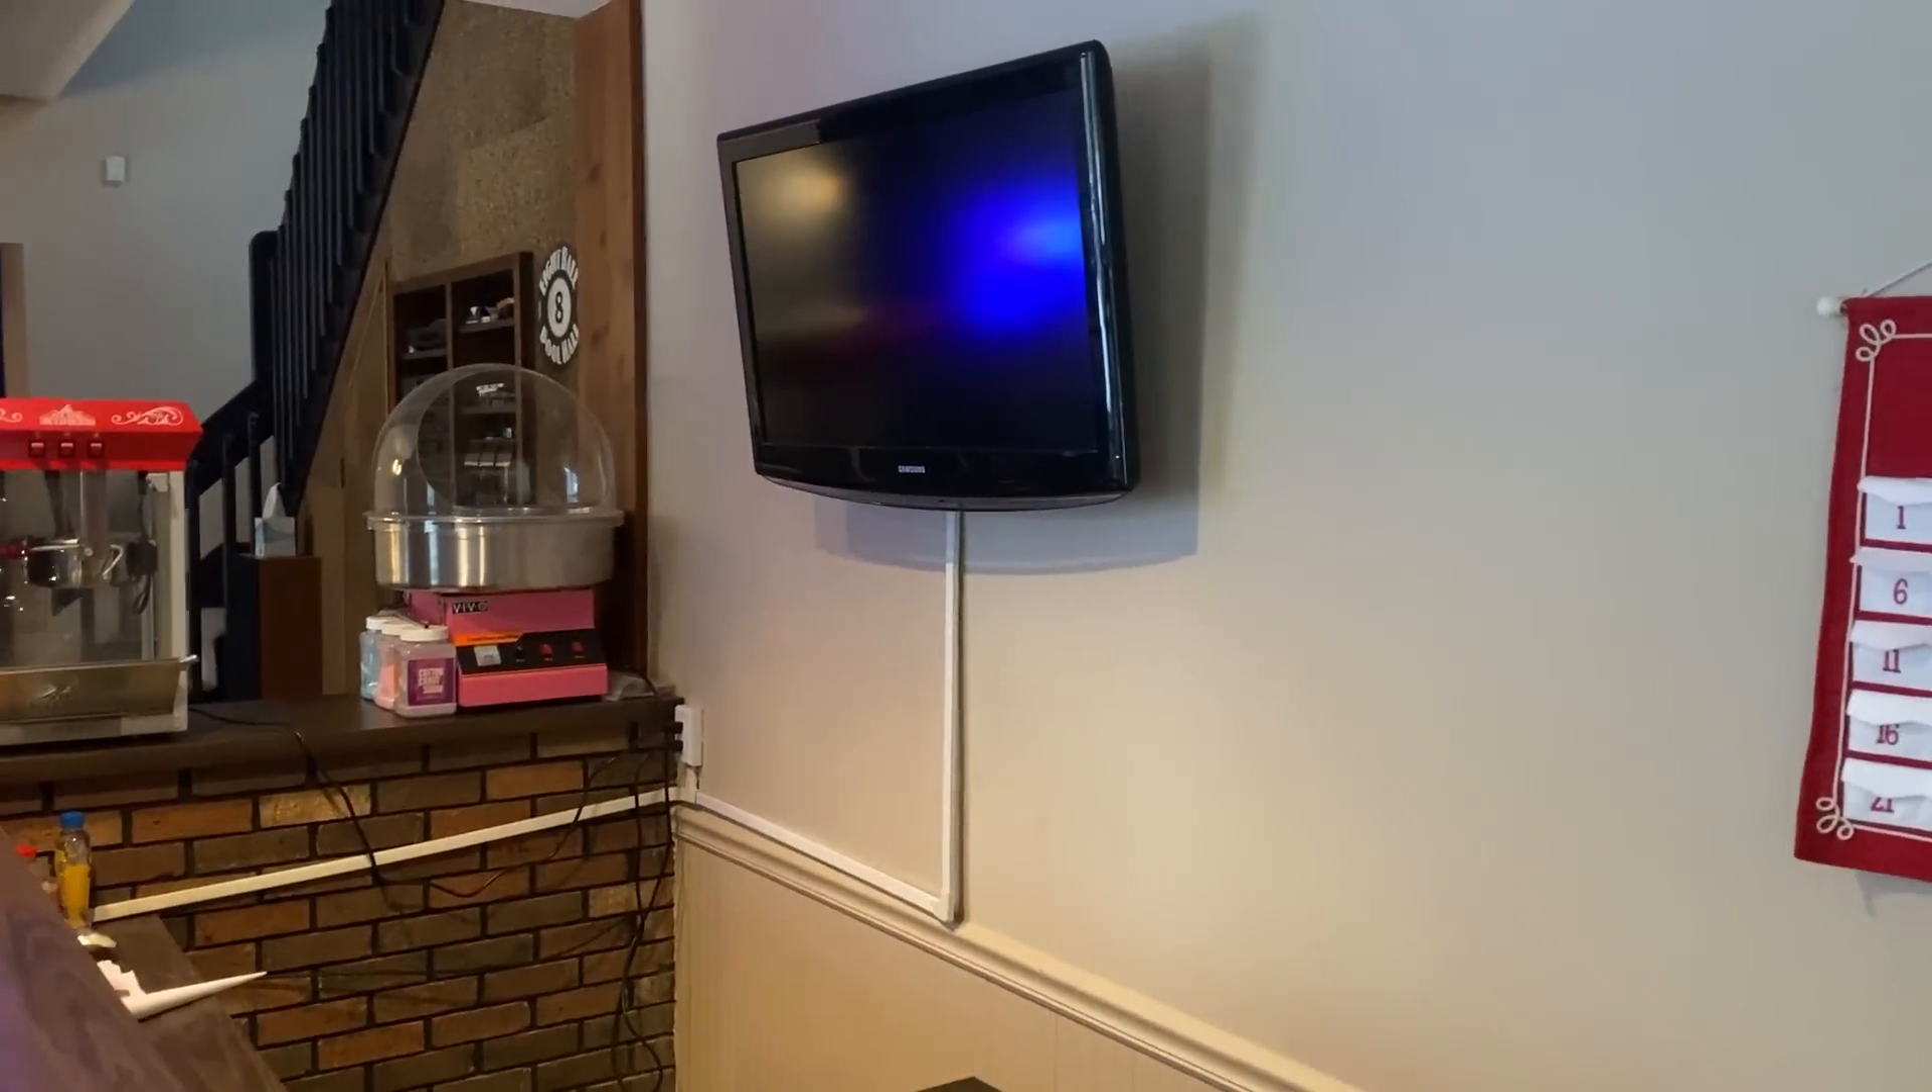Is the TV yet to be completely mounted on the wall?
No.